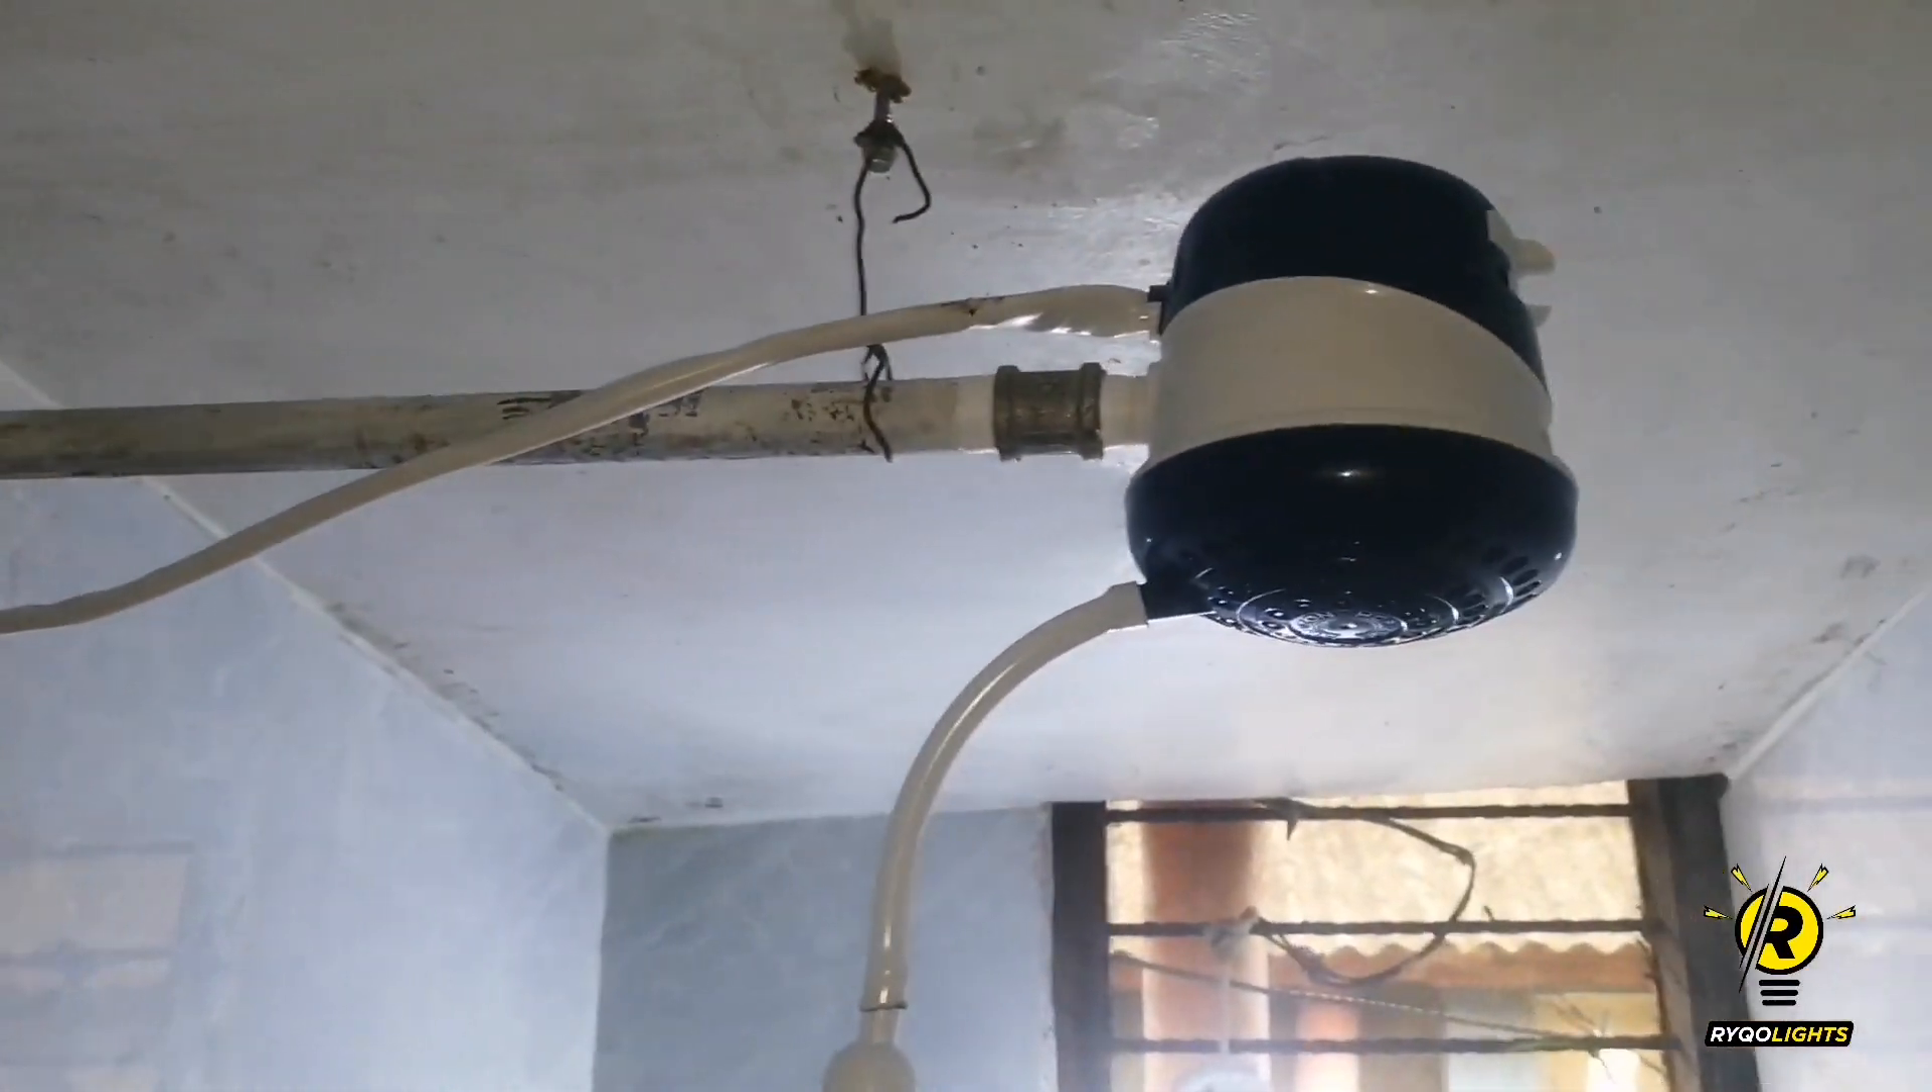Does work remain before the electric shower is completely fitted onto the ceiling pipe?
No.